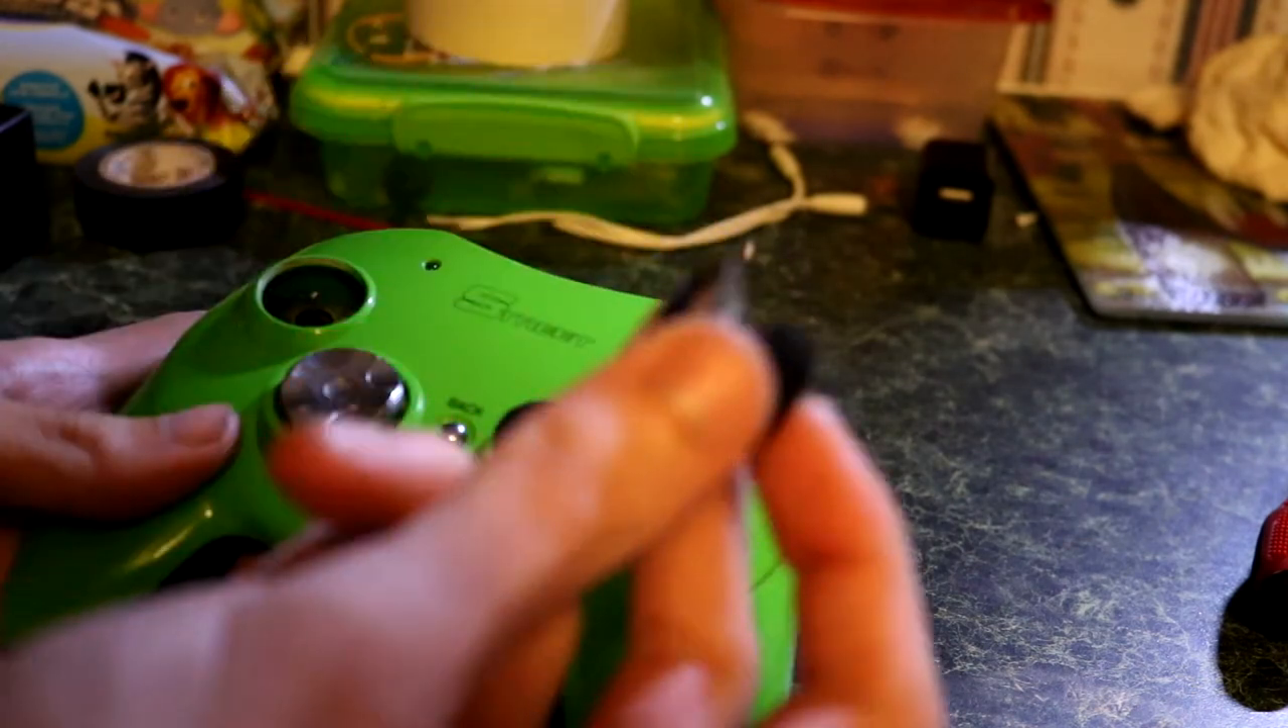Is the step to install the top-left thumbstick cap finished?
No.